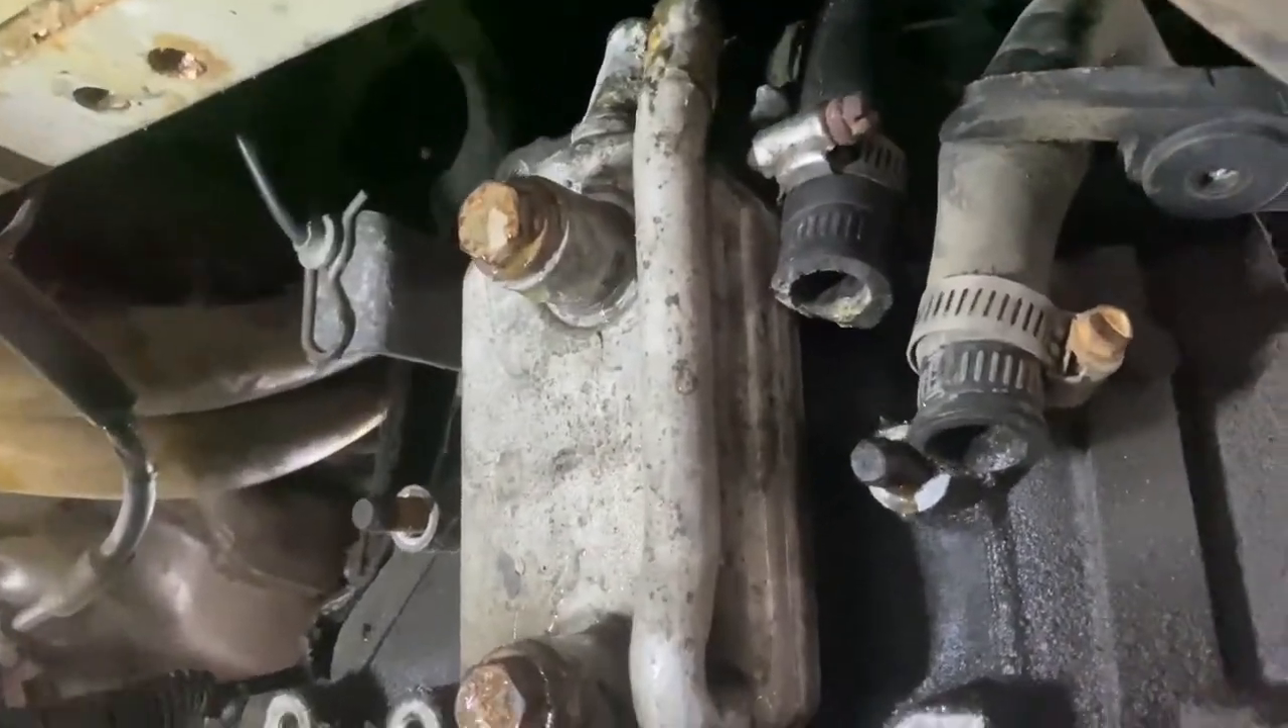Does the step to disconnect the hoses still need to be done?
No.